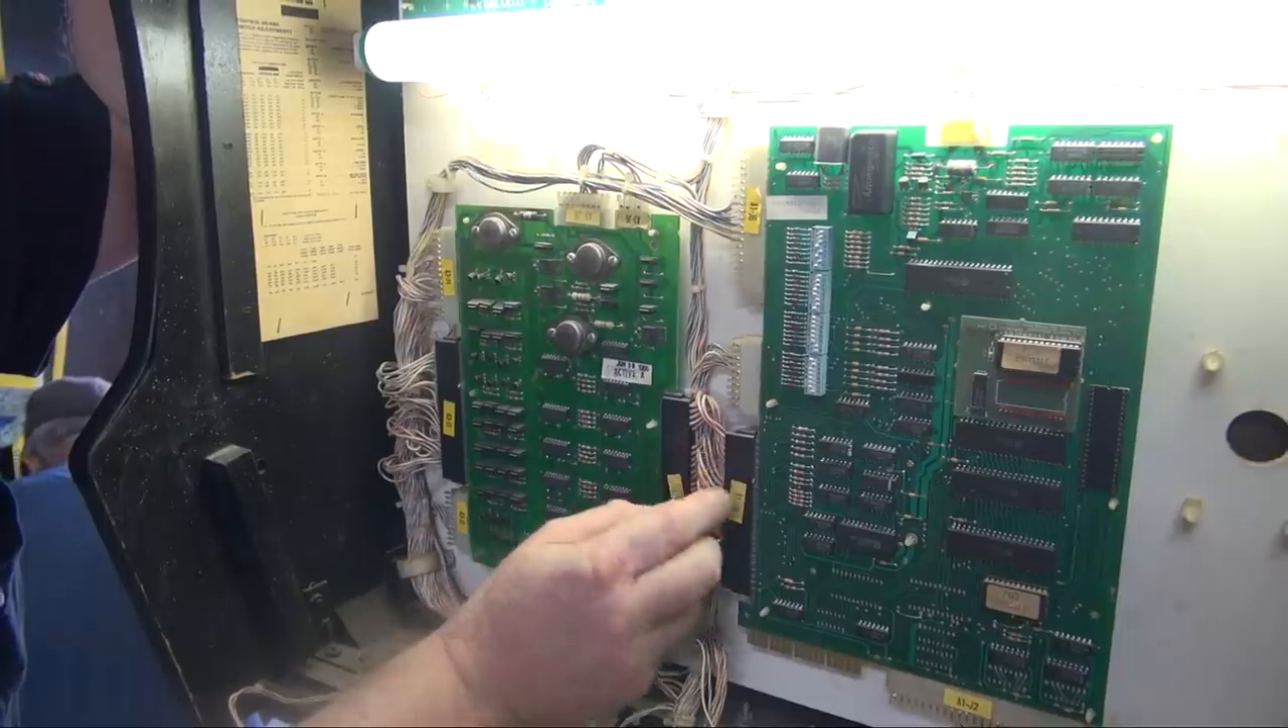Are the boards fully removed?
No.